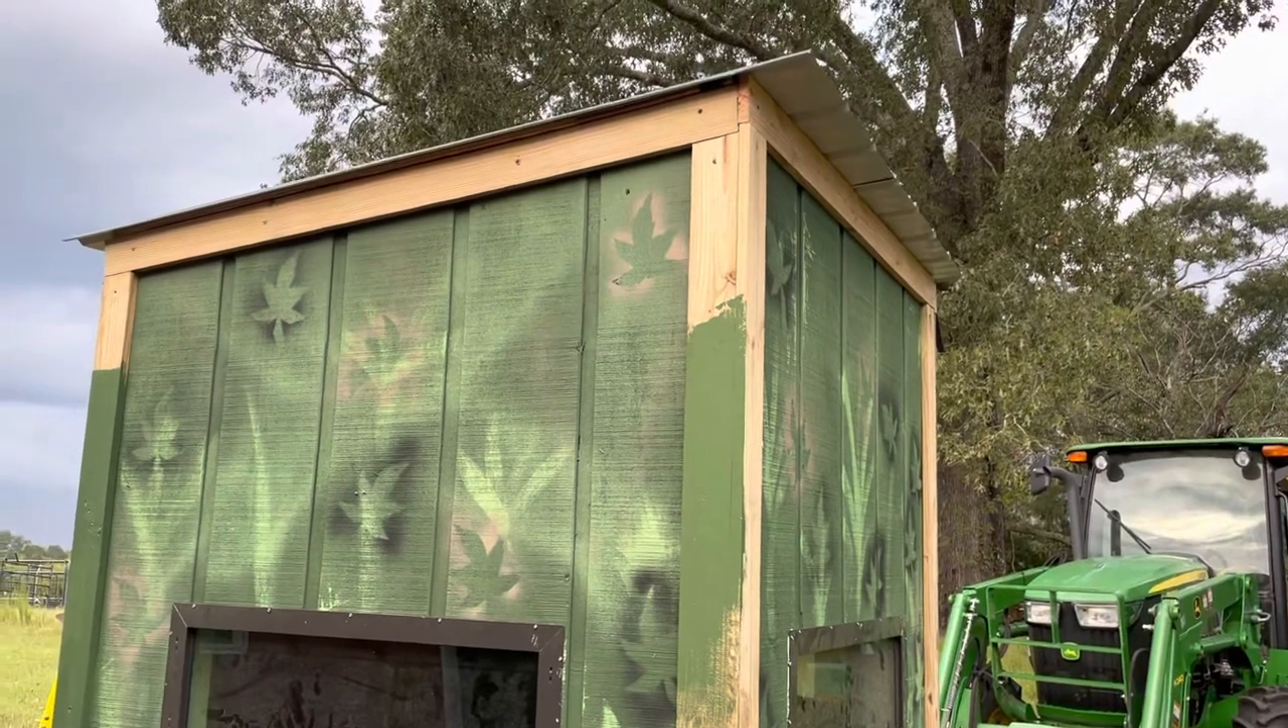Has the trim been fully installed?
Yes.